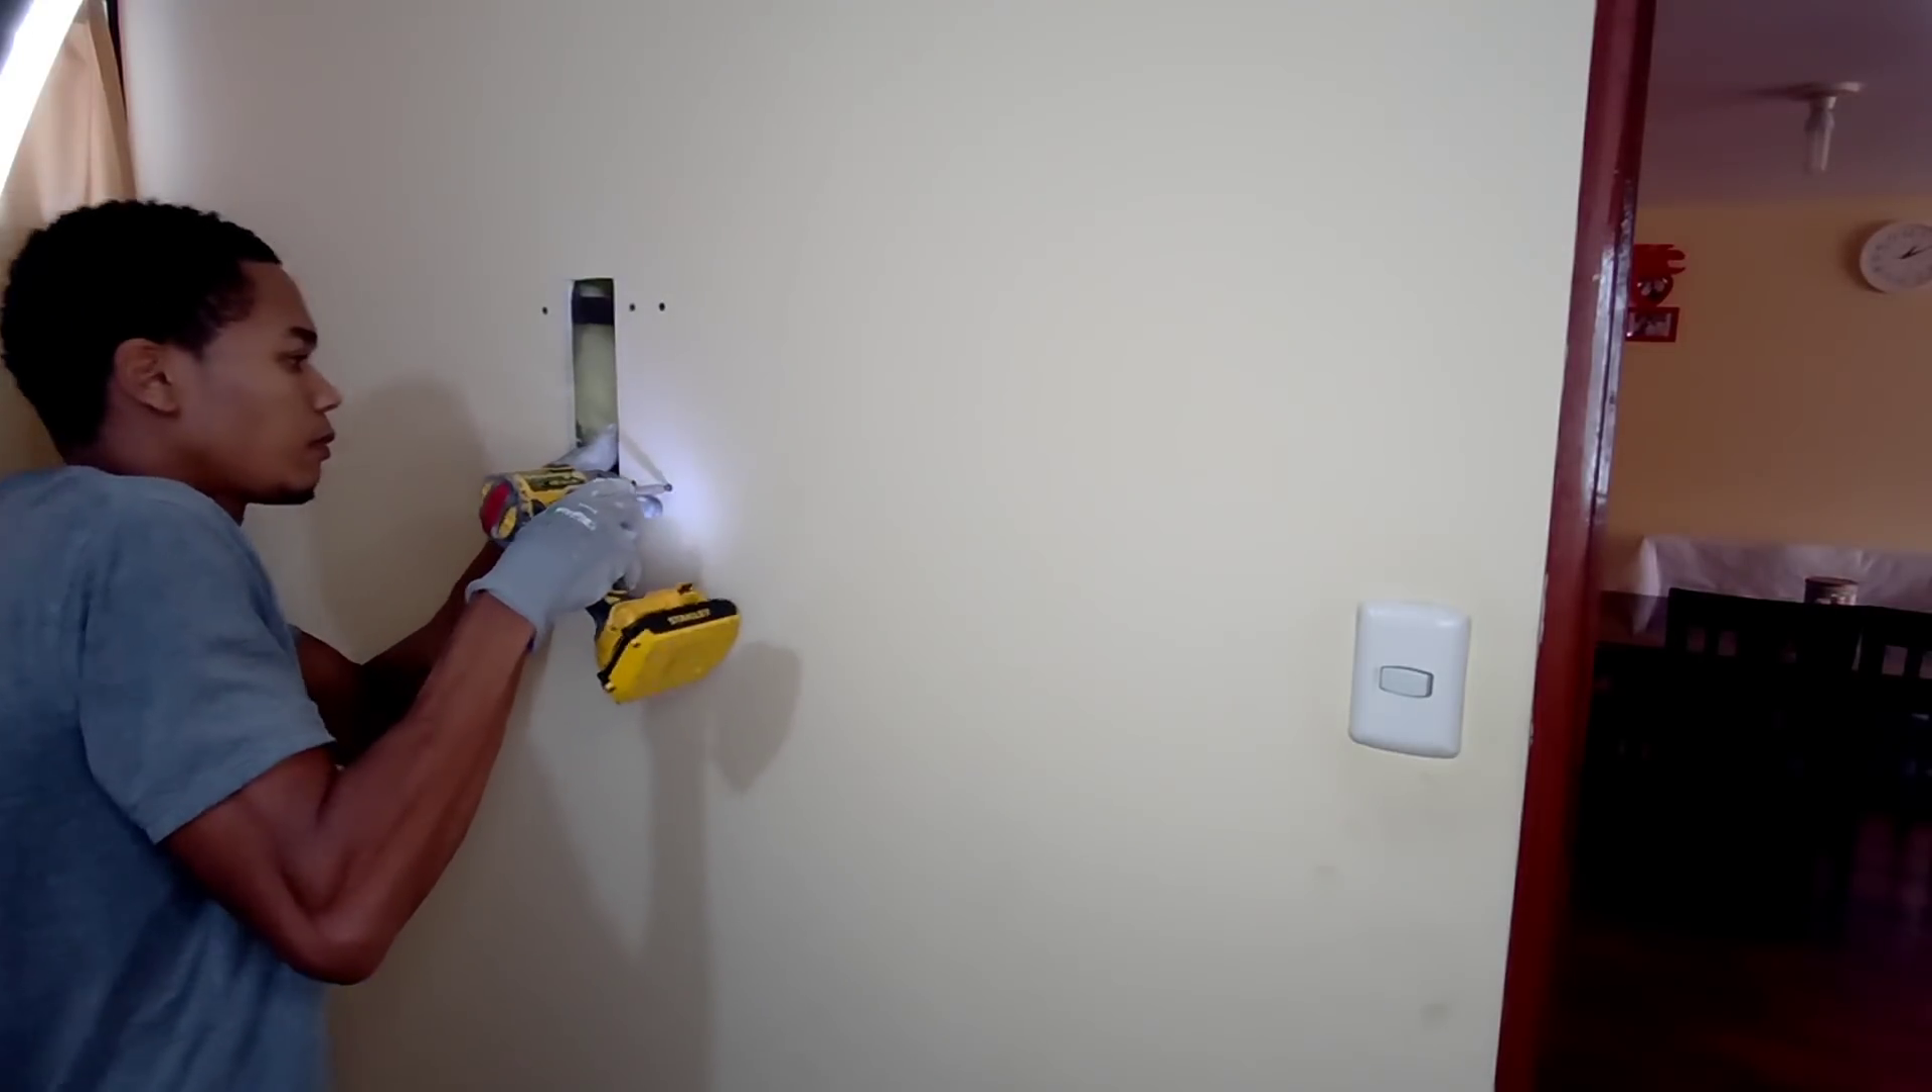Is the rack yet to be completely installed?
Yes.